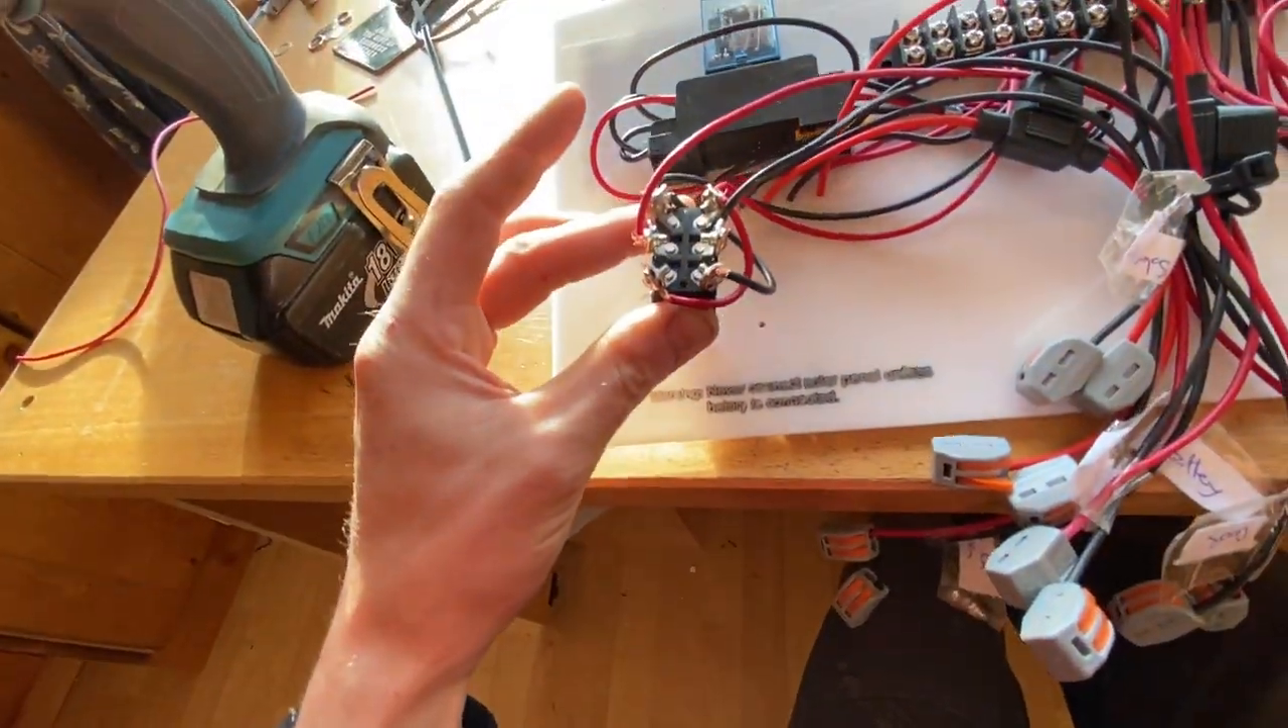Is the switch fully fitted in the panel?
No.